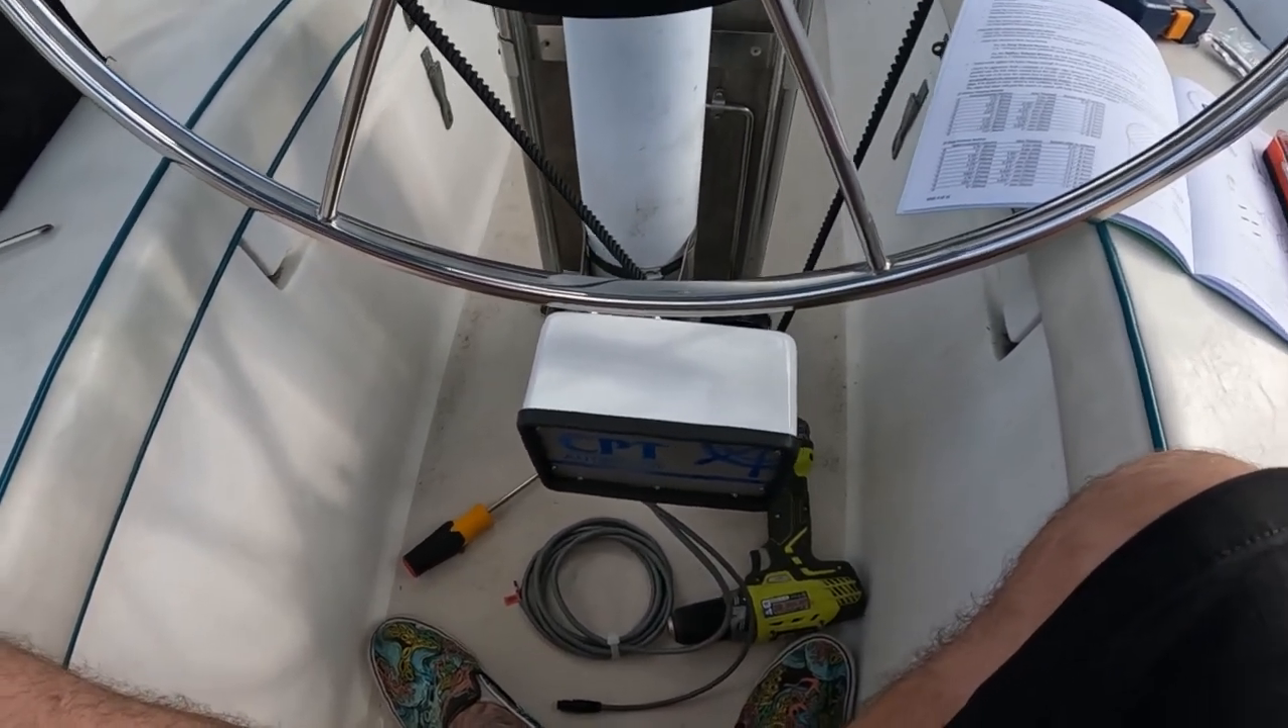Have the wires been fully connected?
No.